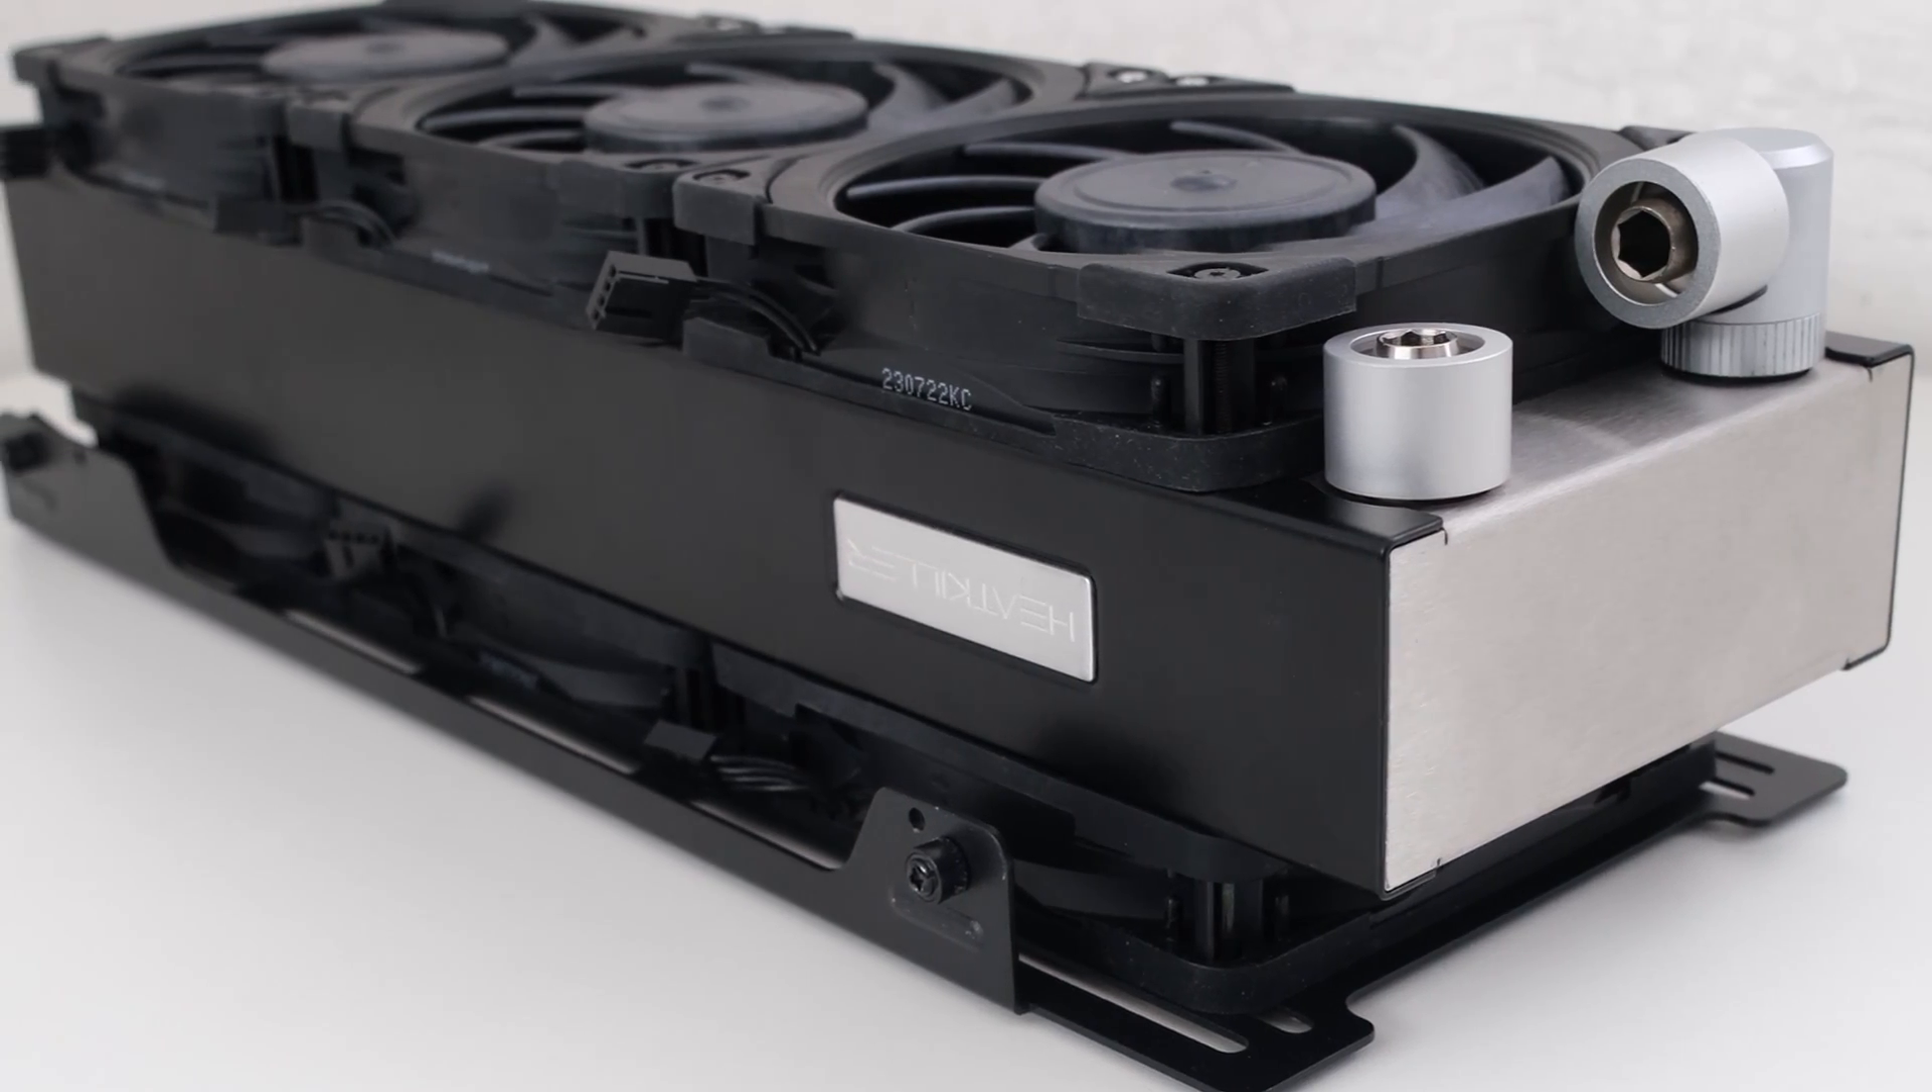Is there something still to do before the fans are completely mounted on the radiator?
No.